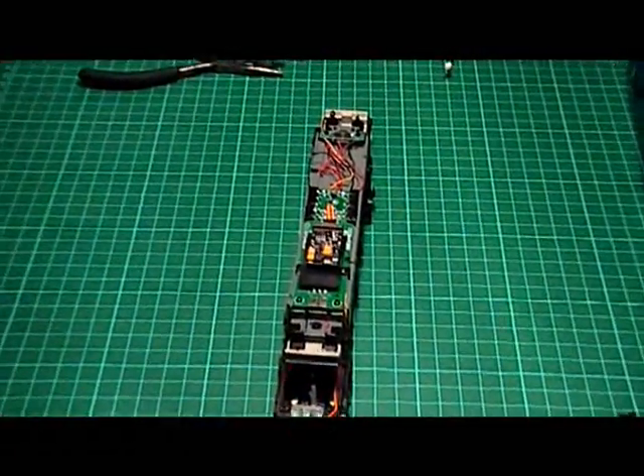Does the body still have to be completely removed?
No.